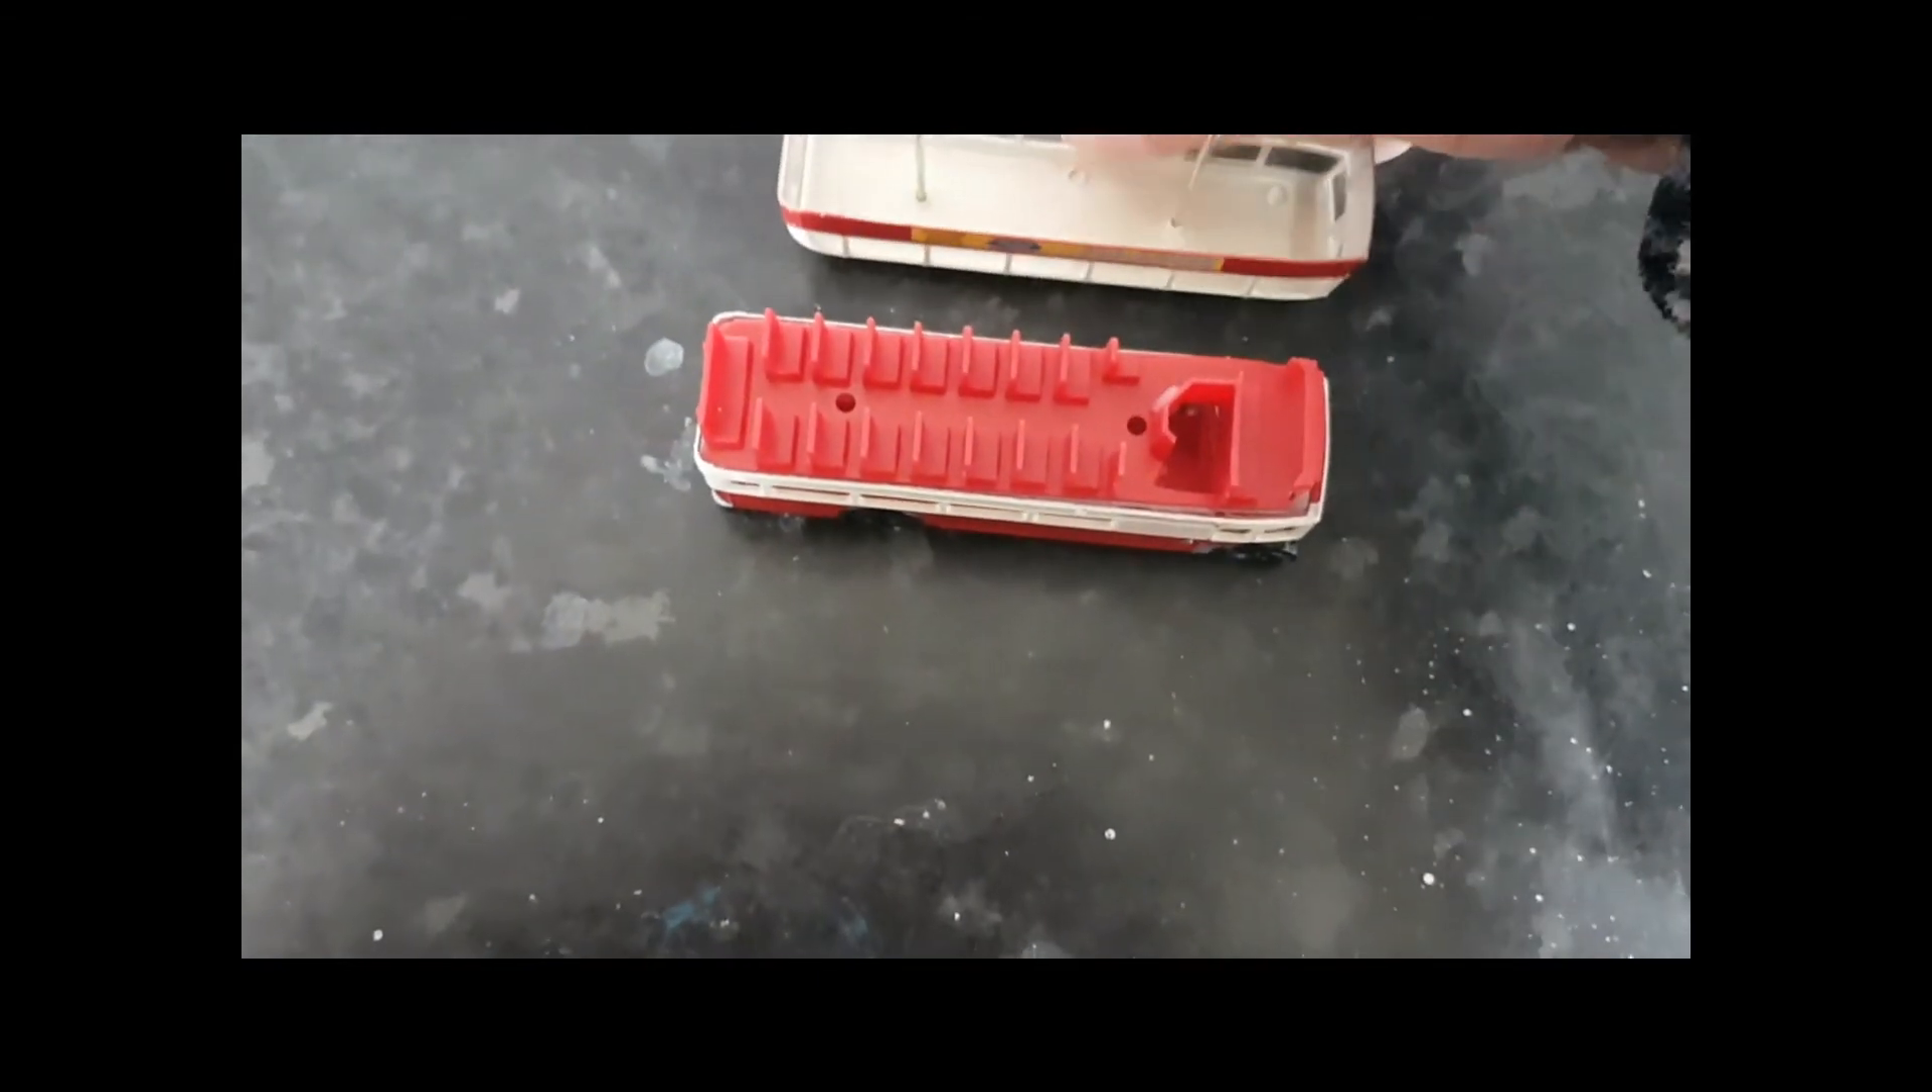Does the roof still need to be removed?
No.